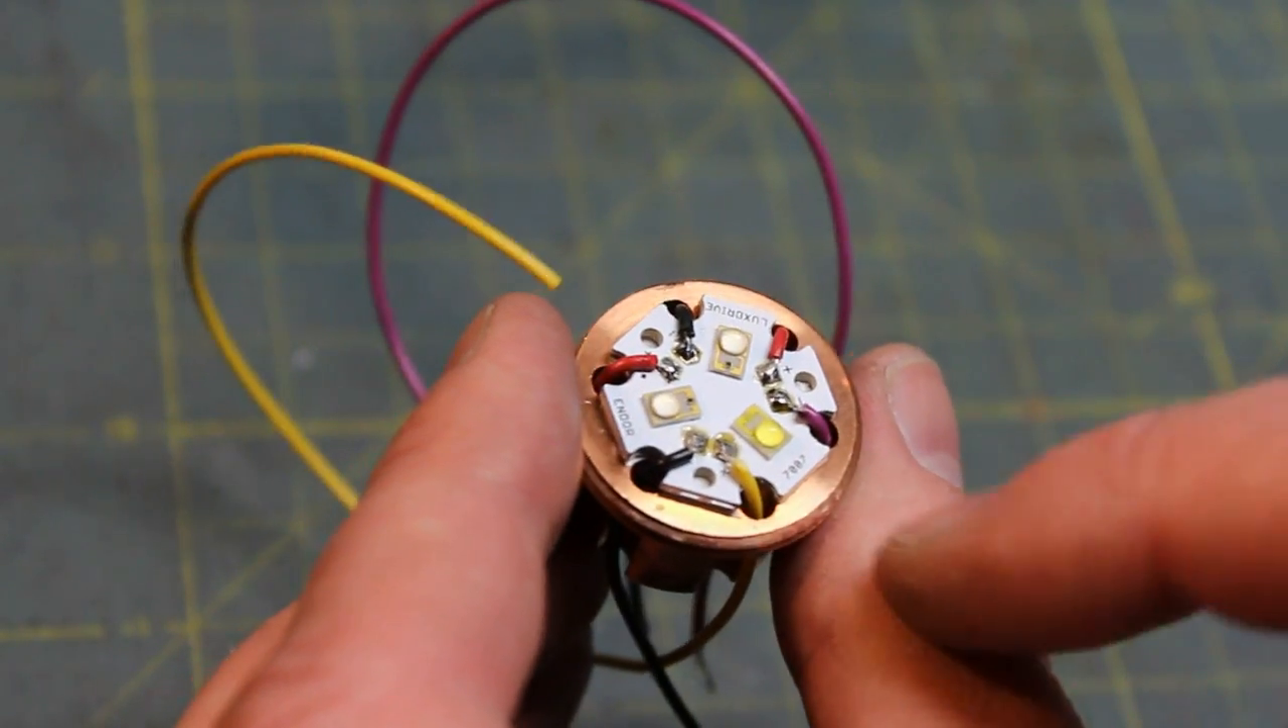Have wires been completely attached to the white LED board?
Yes.